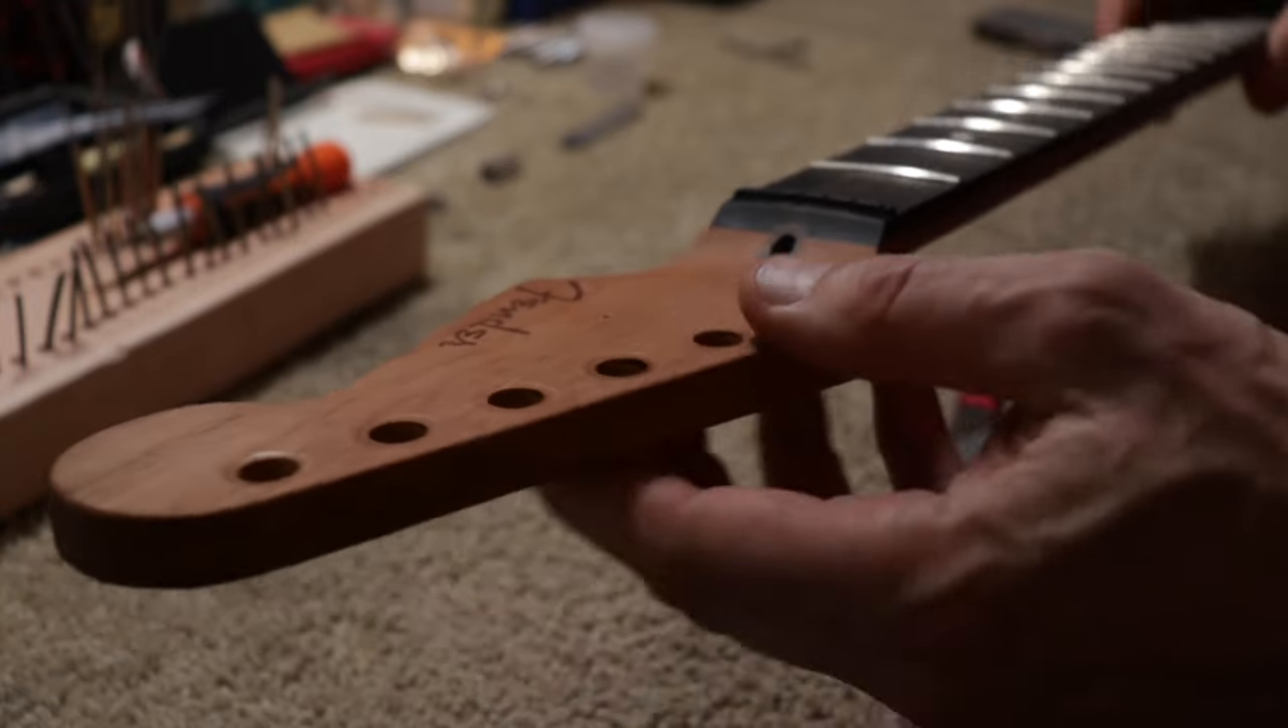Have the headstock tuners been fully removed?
Yes.